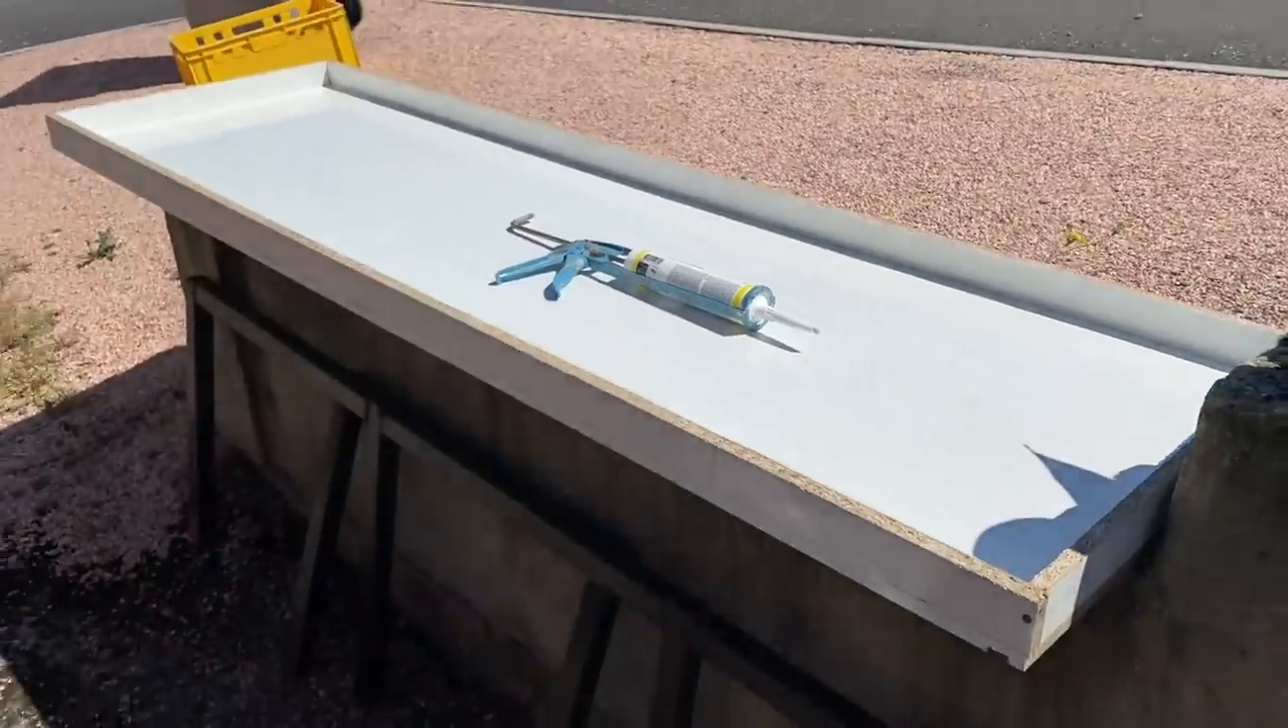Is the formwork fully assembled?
Yes.